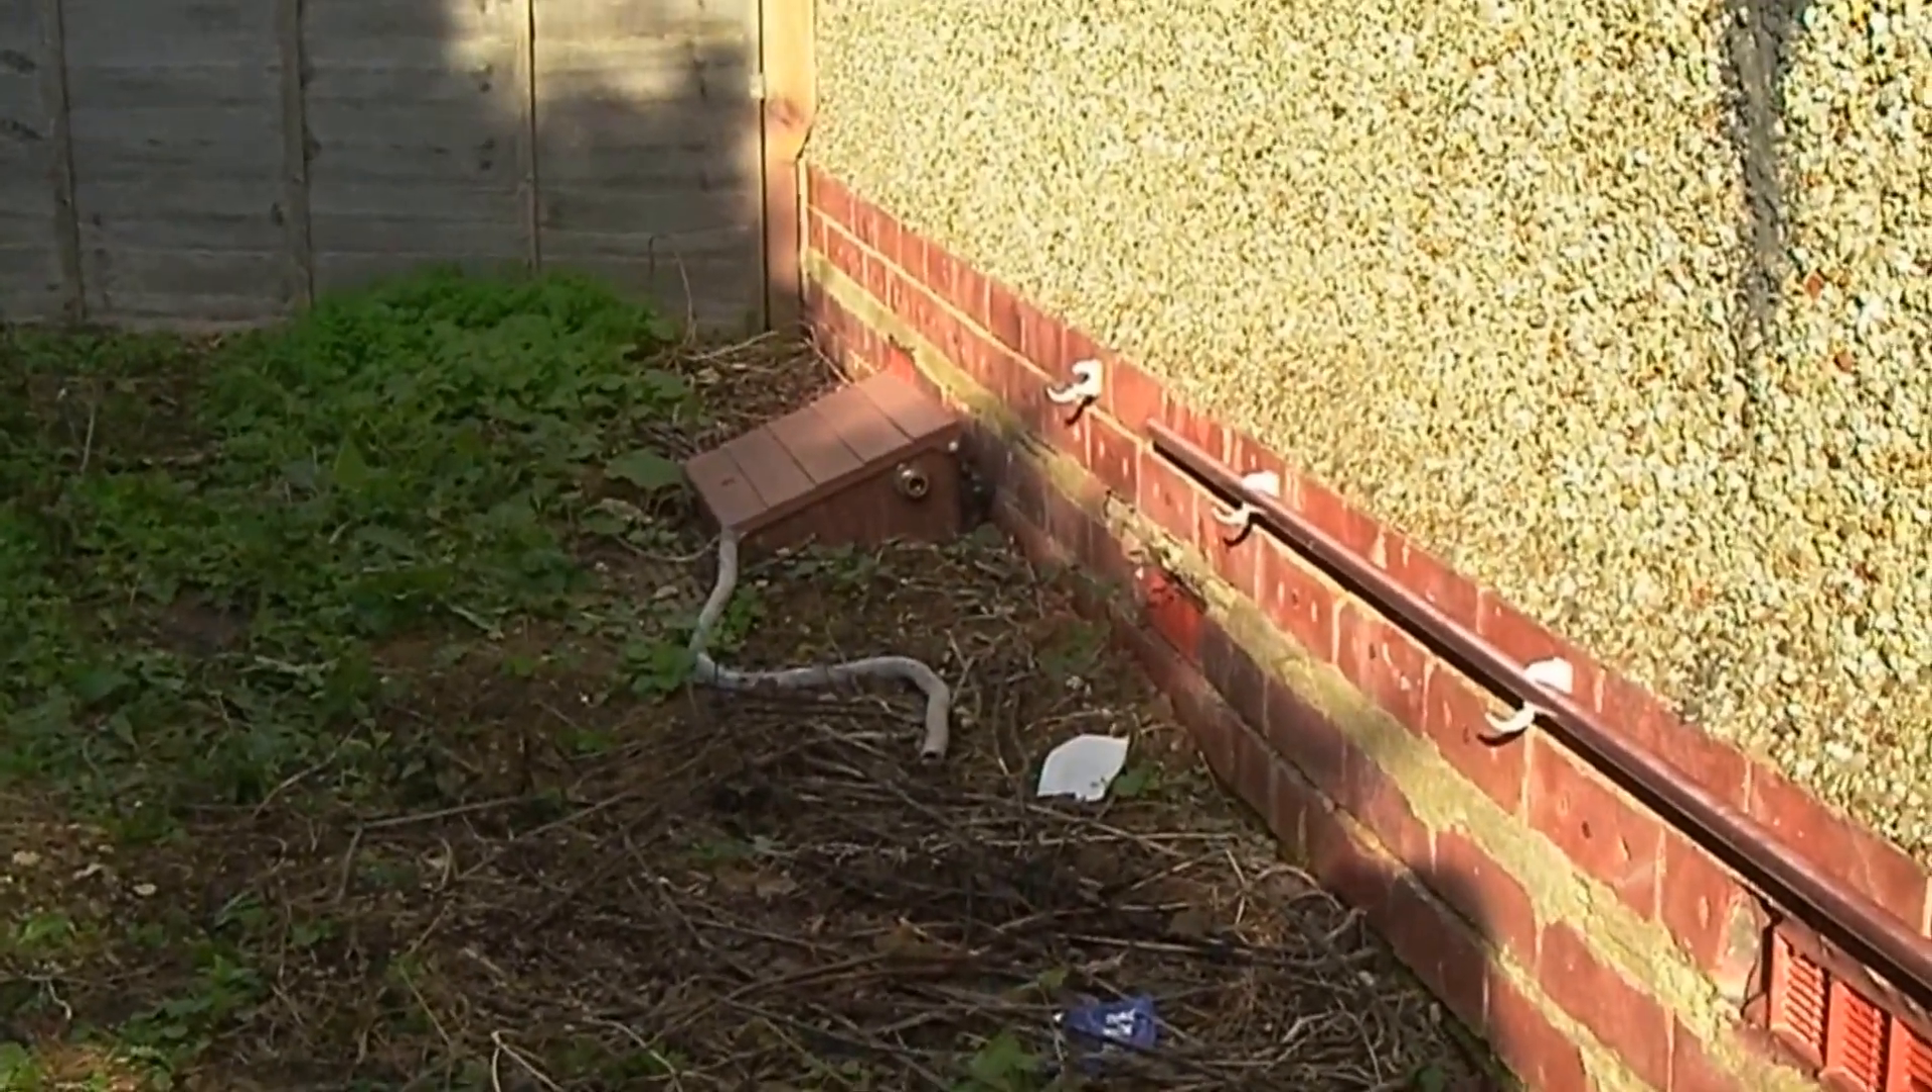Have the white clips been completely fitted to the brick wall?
Yes.